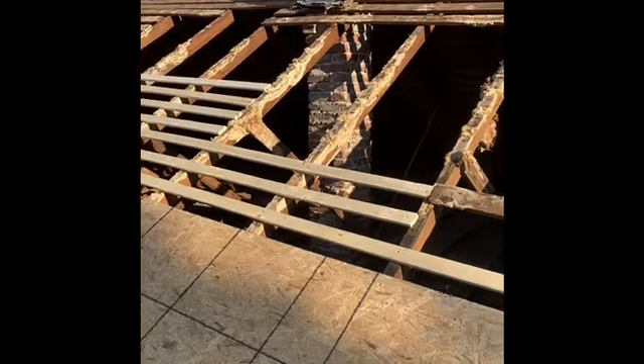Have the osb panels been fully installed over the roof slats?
No.